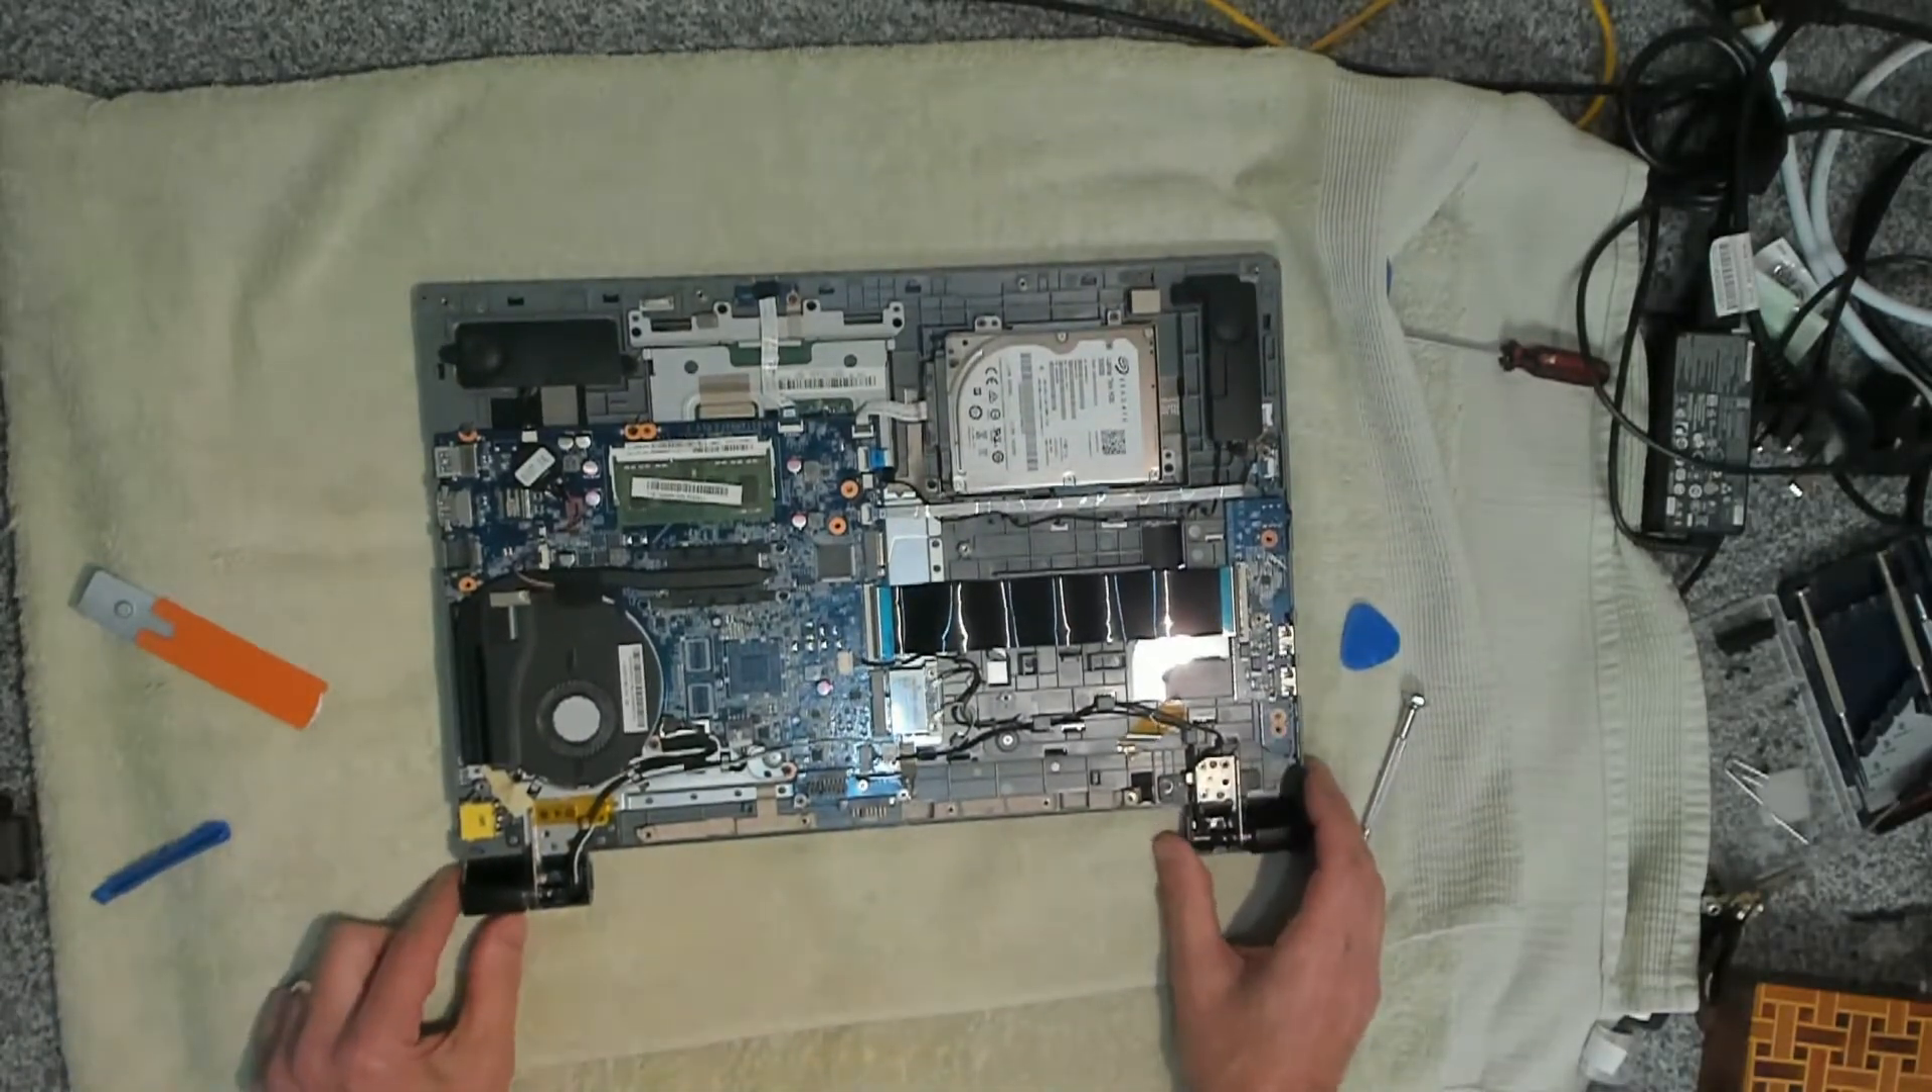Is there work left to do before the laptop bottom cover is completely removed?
No.